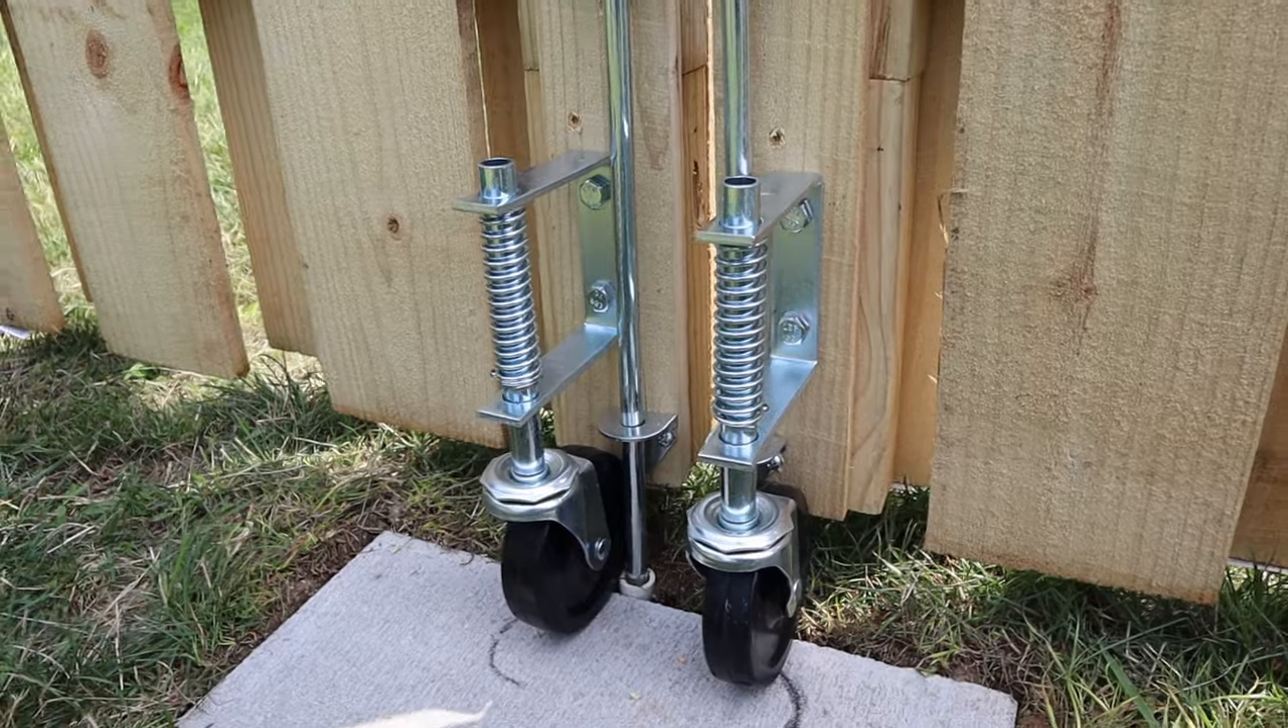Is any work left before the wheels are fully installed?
No.